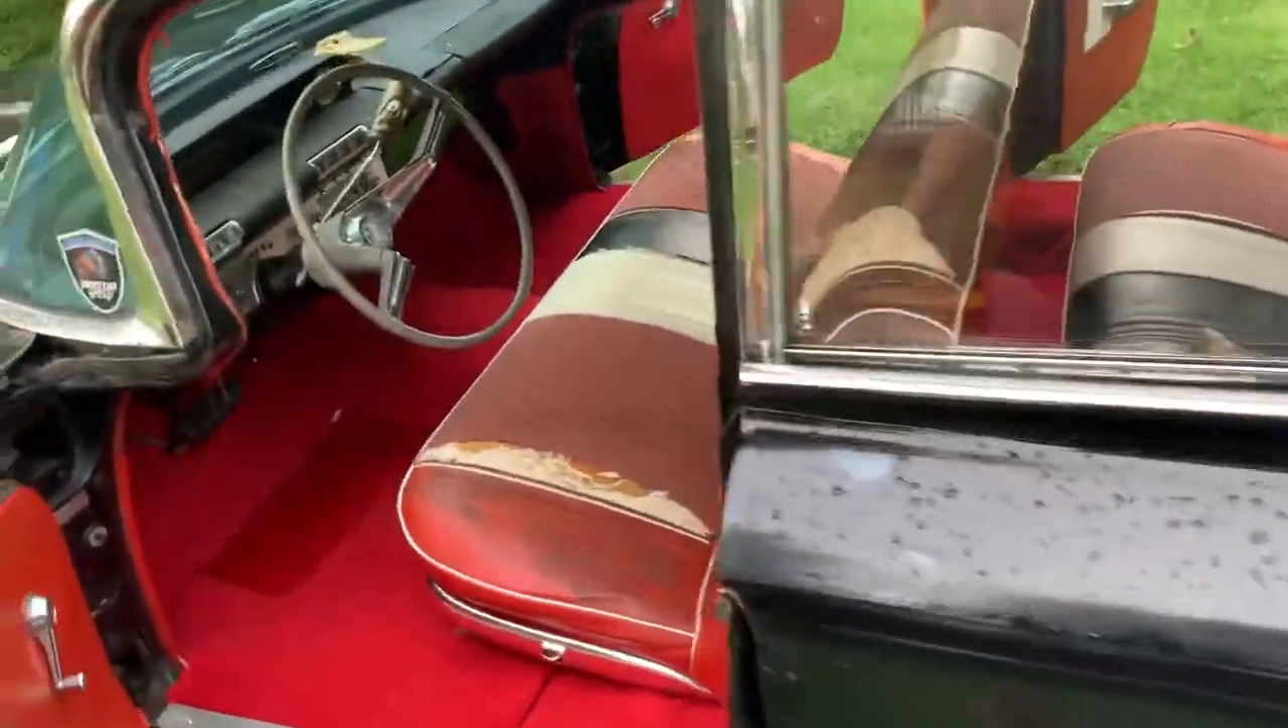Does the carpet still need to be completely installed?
No.